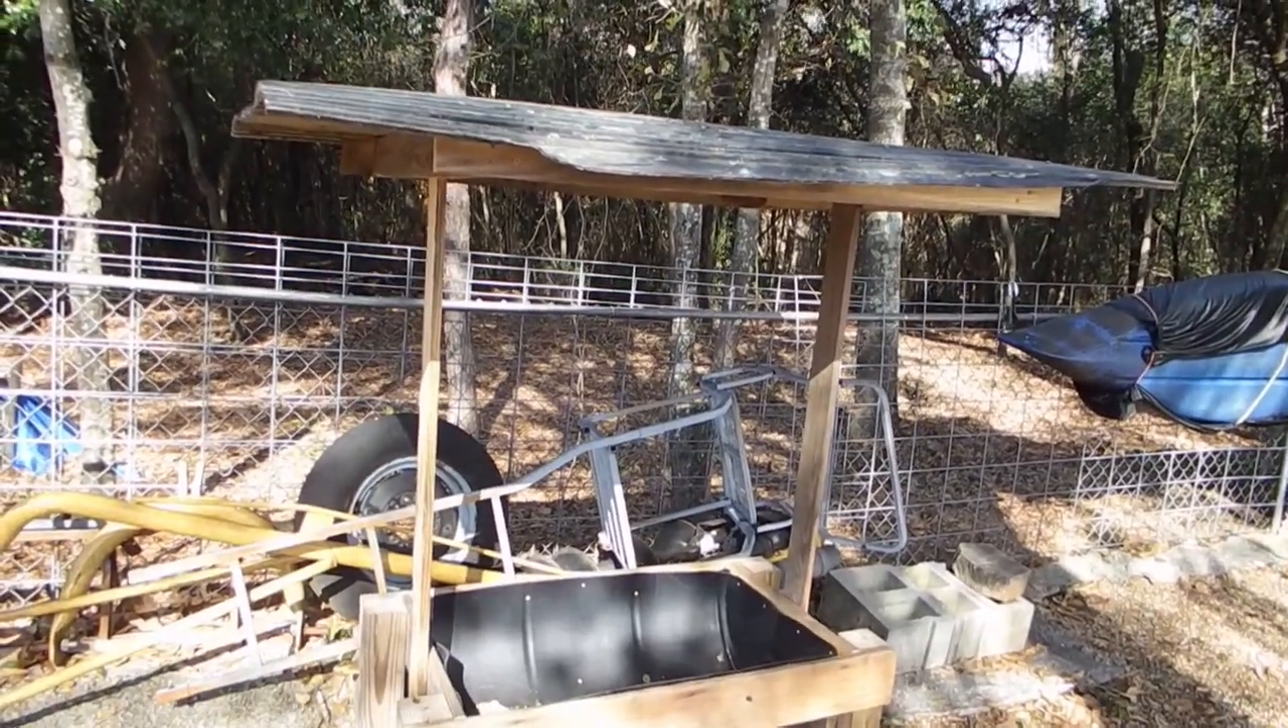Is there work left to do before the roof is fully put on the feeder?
No.